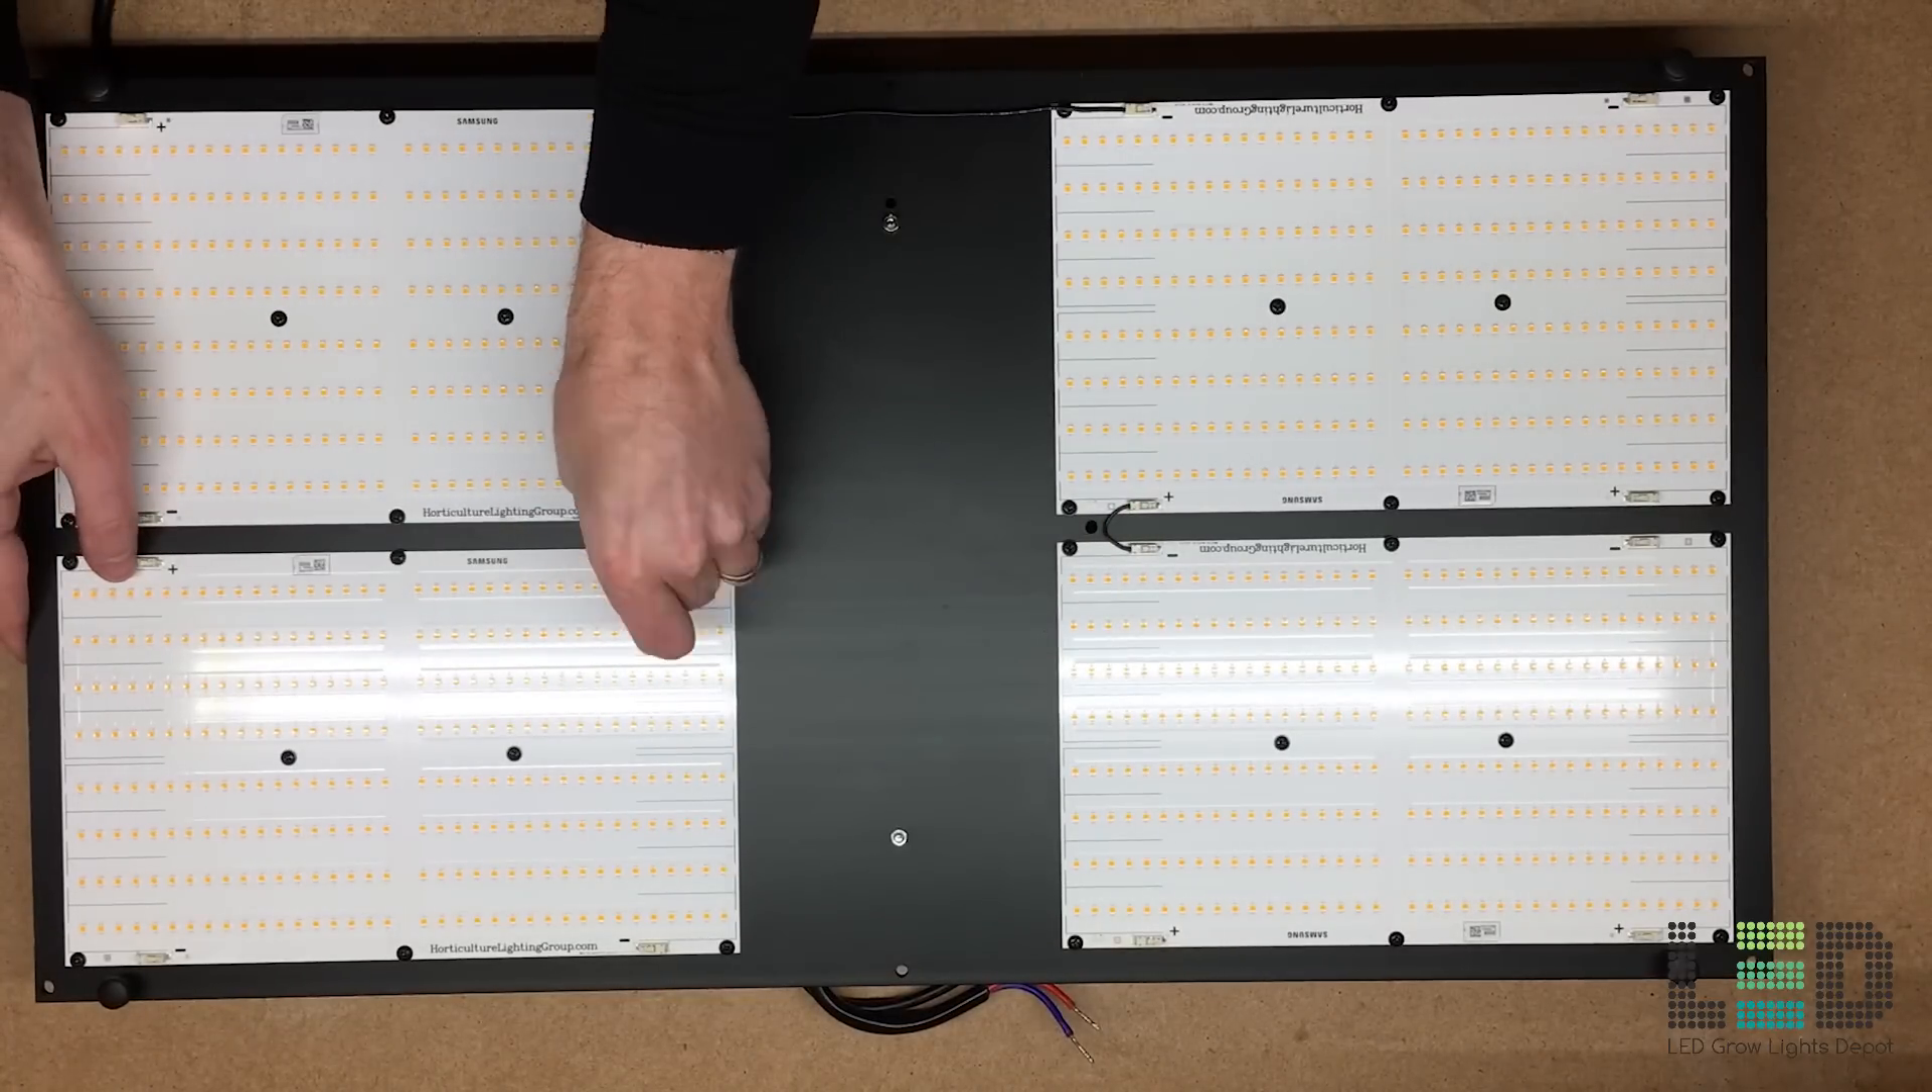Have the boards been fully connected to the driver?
No.